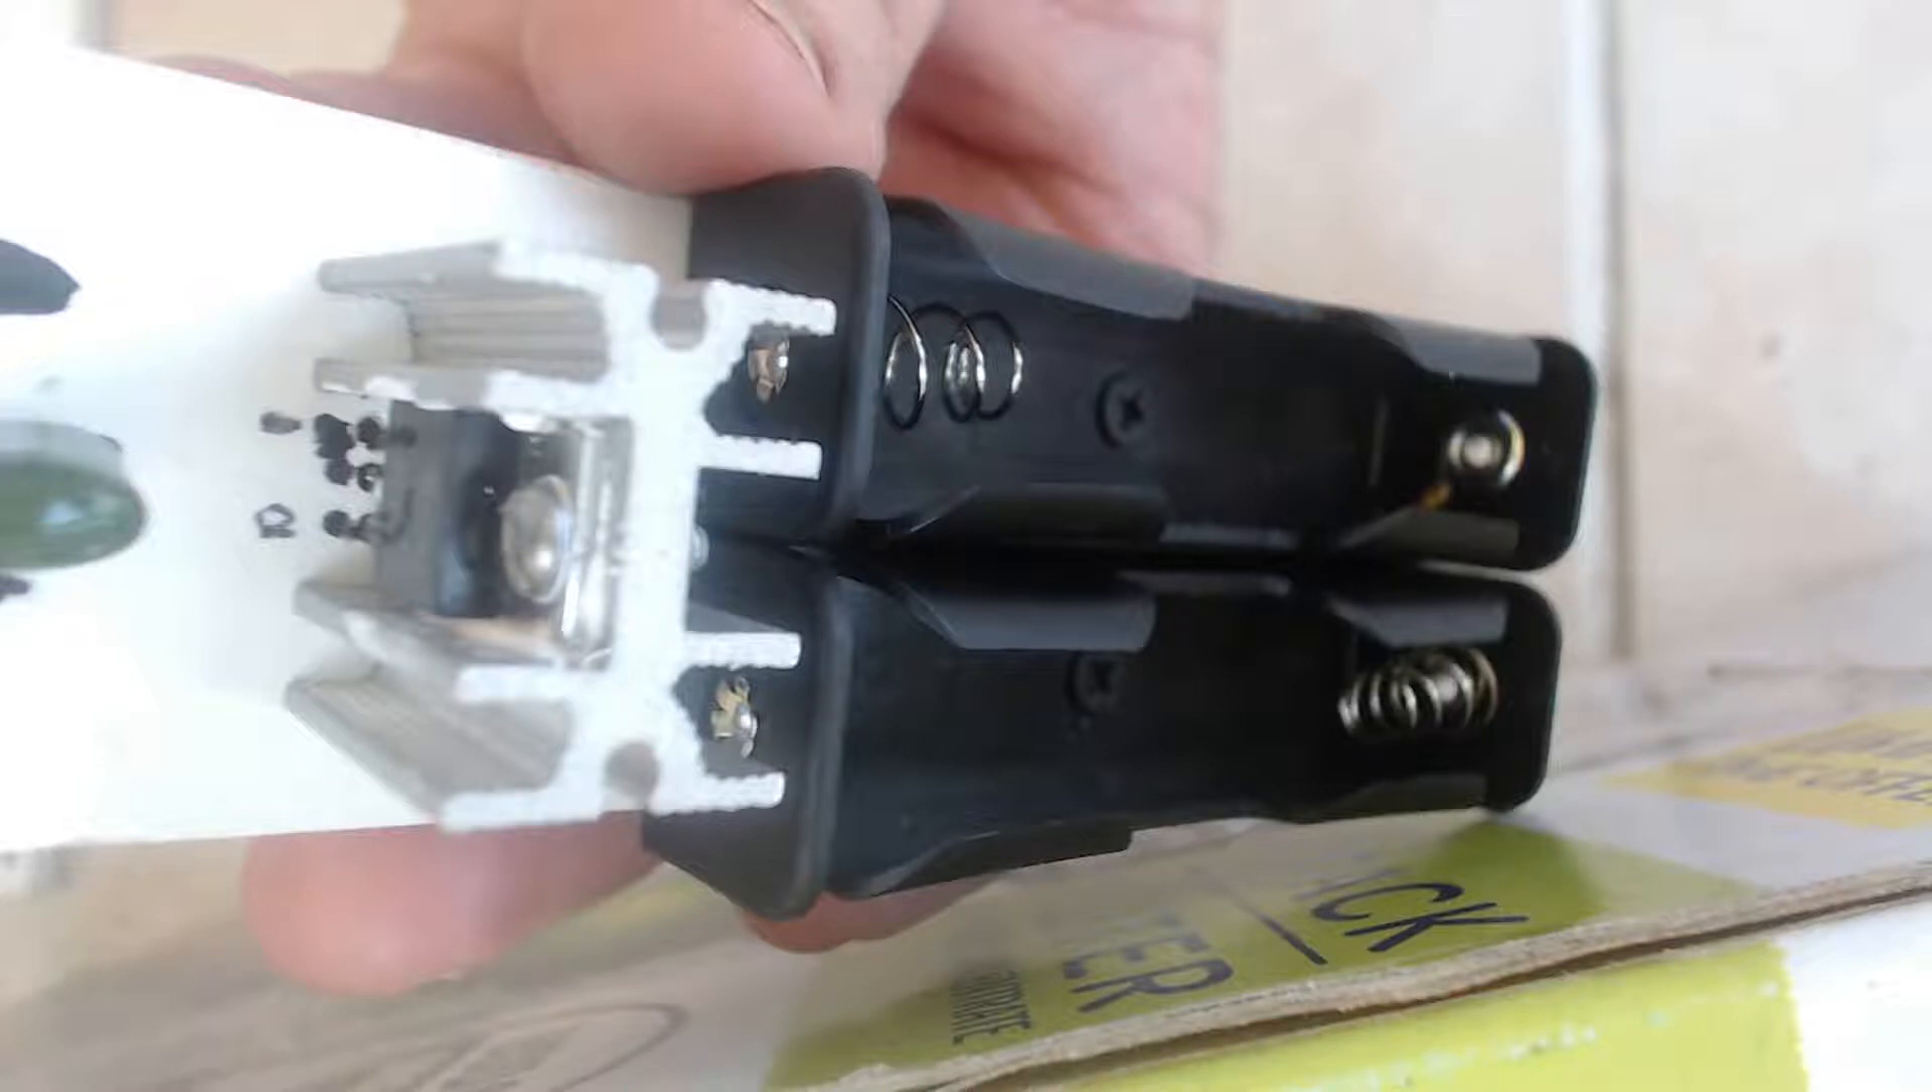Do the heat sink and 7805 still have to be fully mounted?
No.